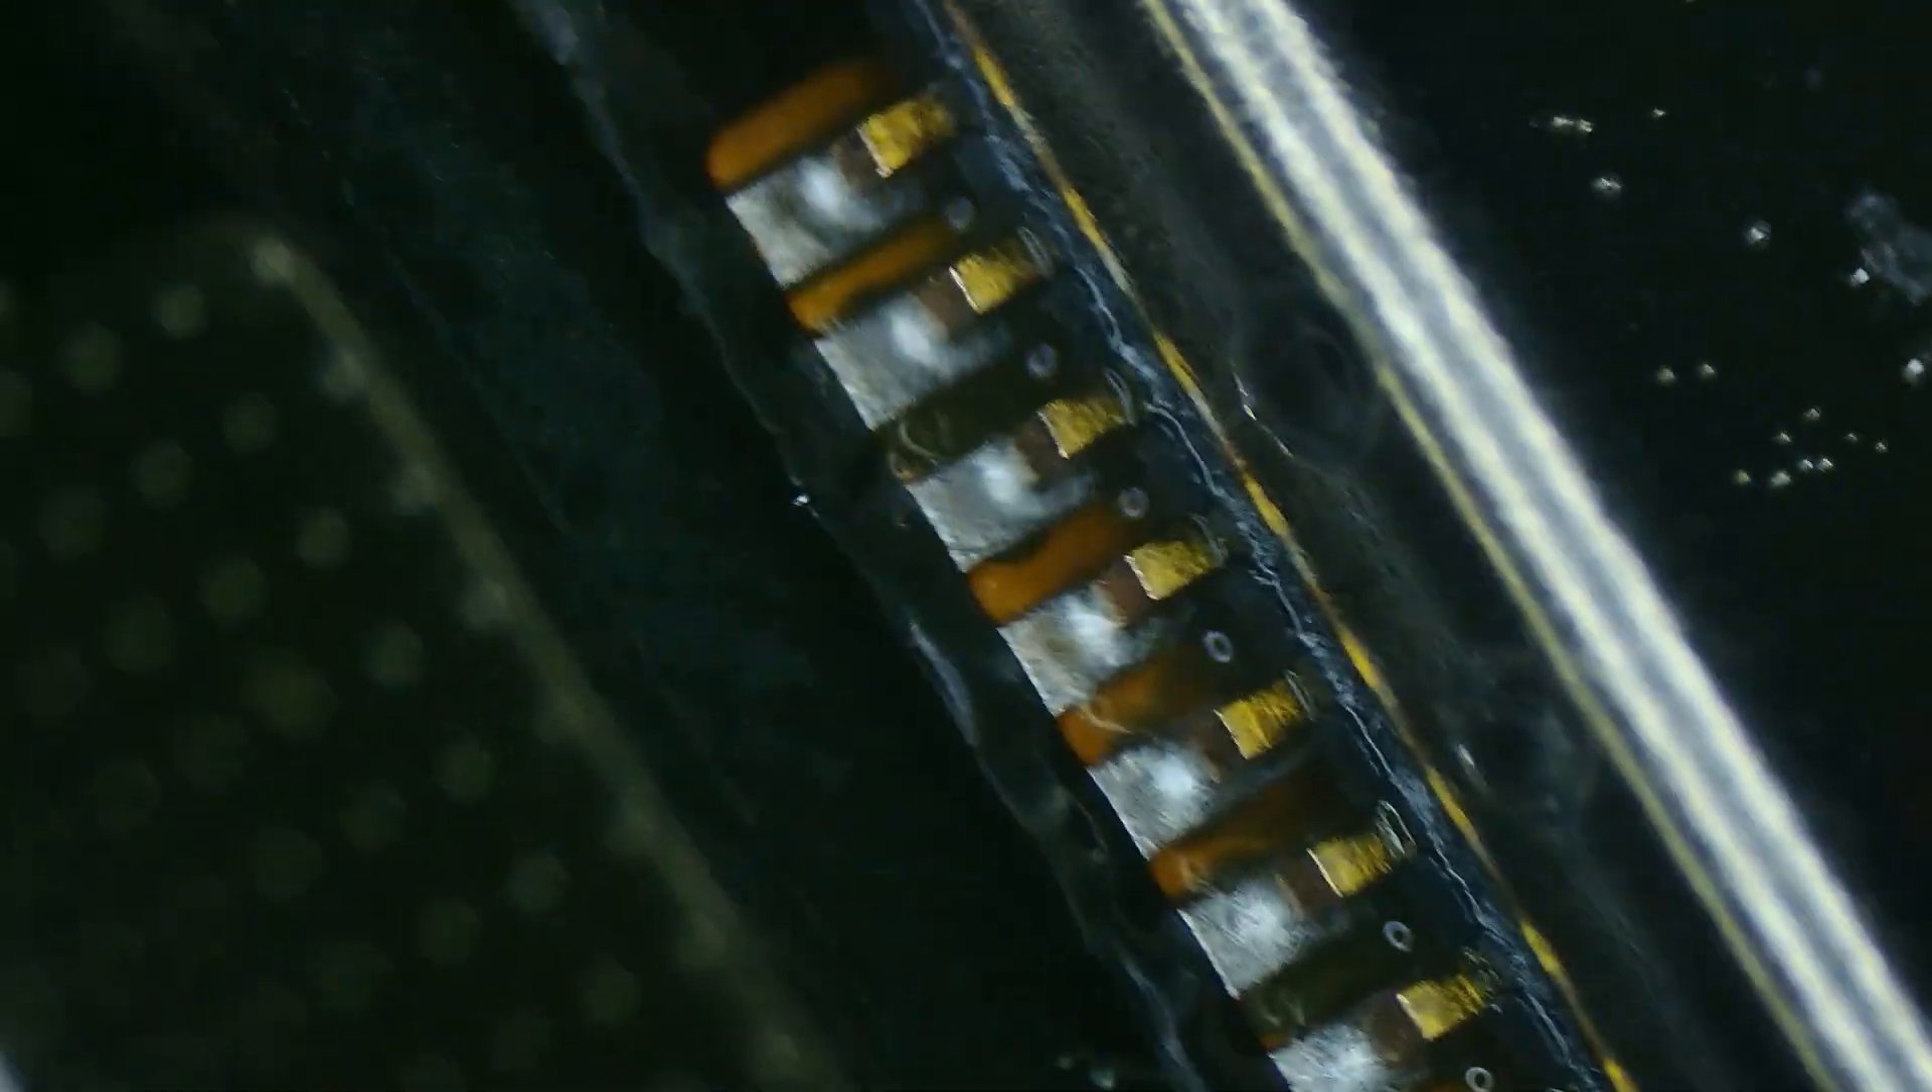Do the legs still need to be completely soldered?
No.